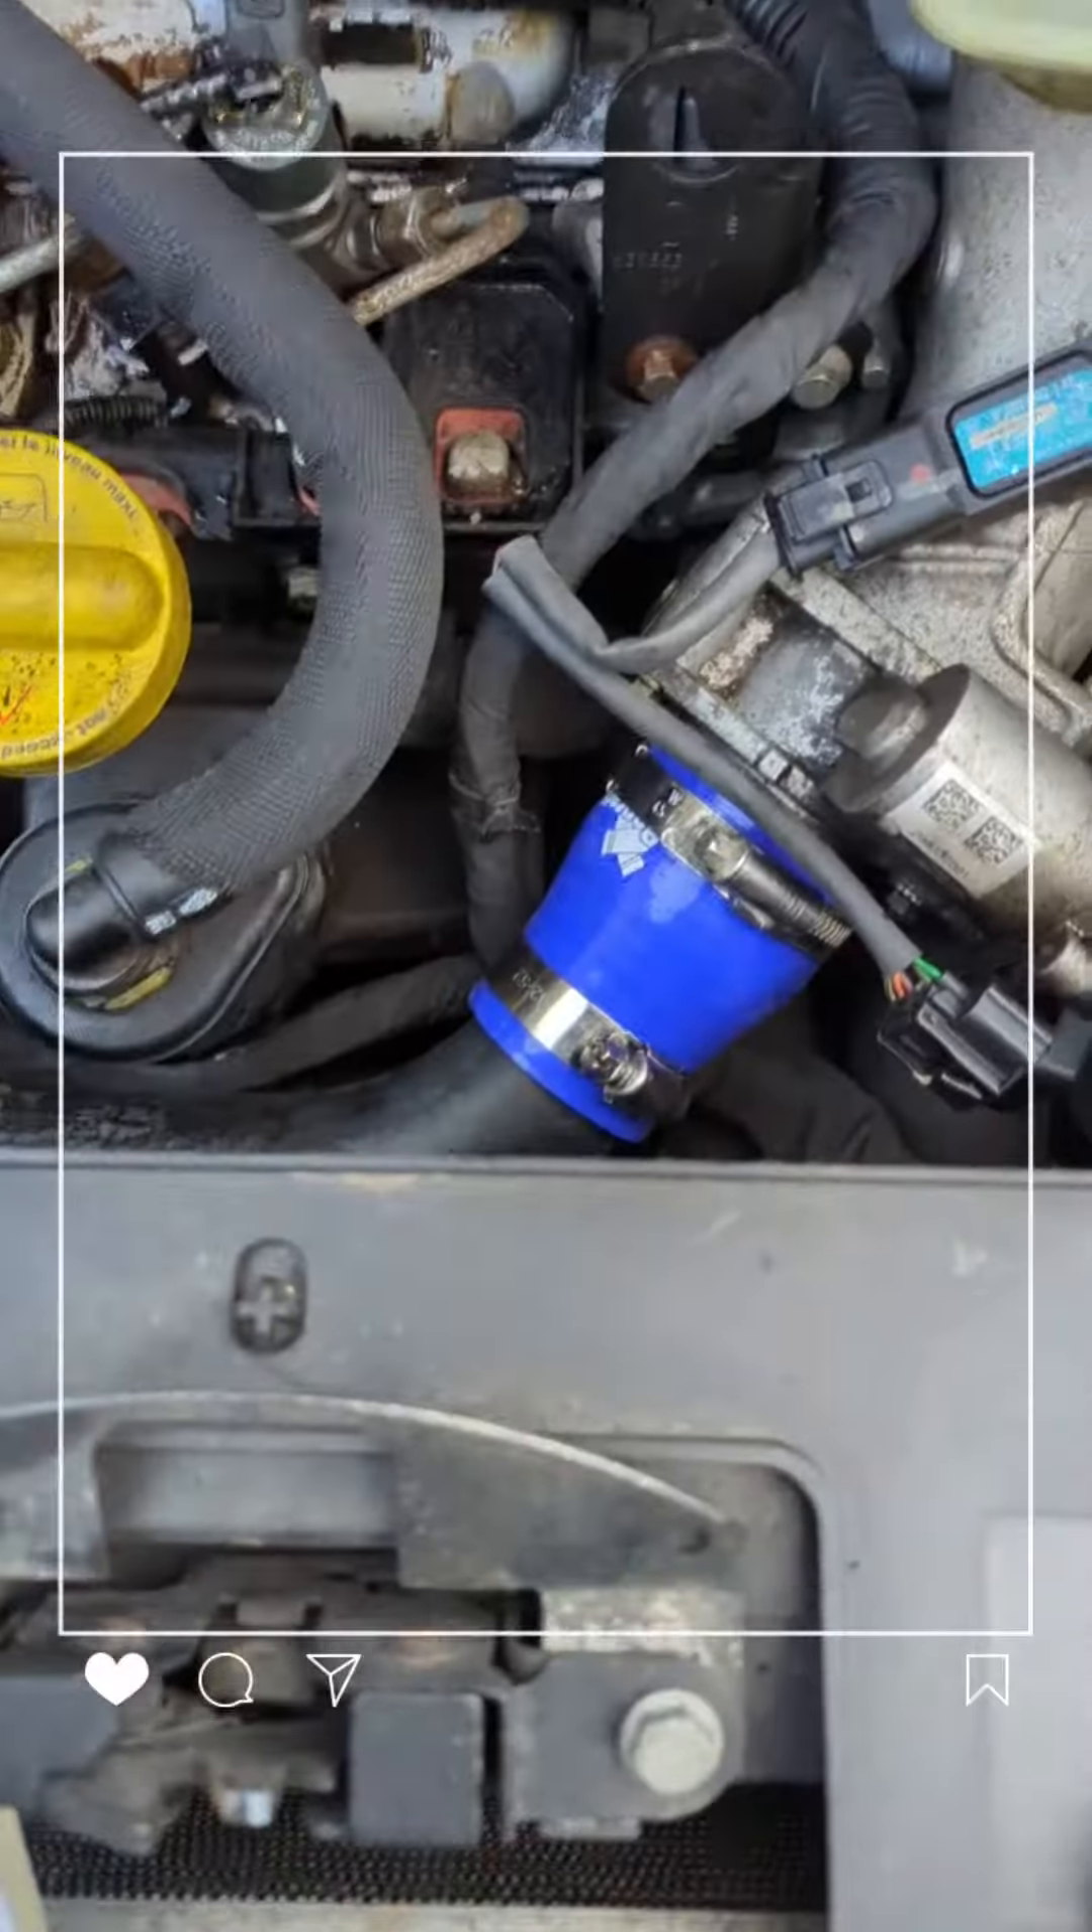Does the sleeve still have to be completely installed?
No.